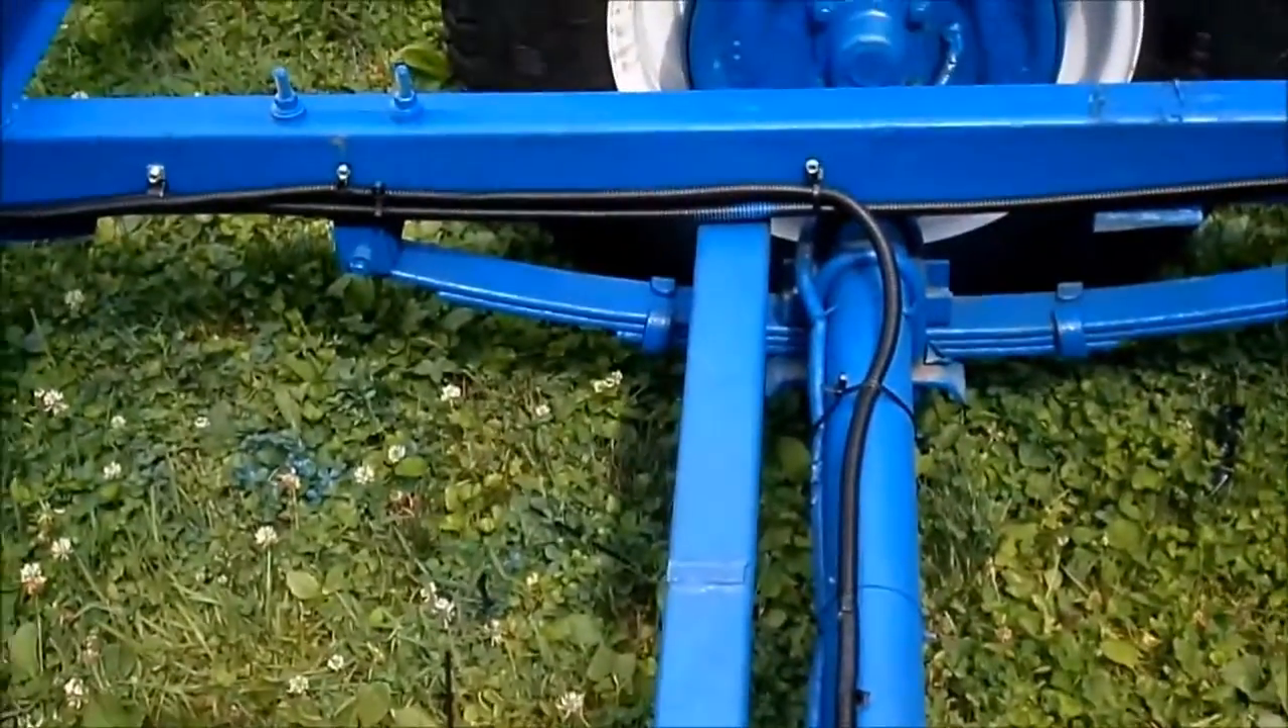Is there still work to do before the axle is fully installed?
No.